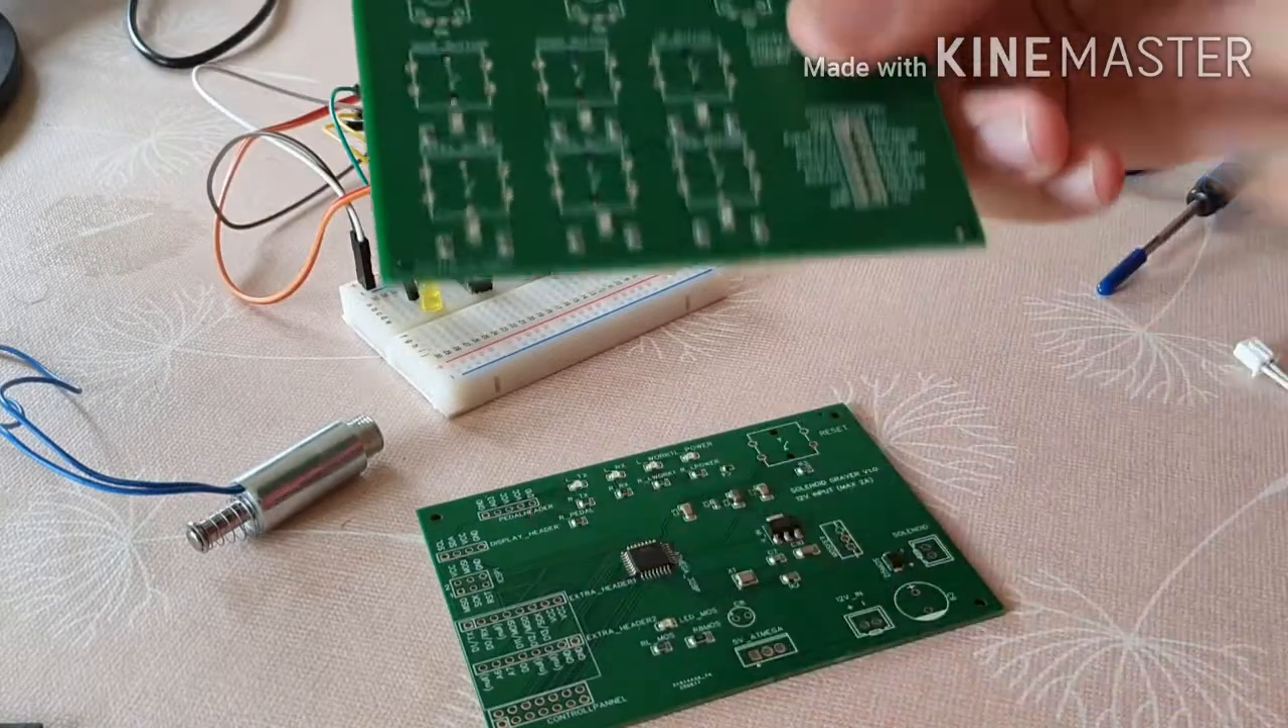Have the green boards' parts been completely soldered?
No.